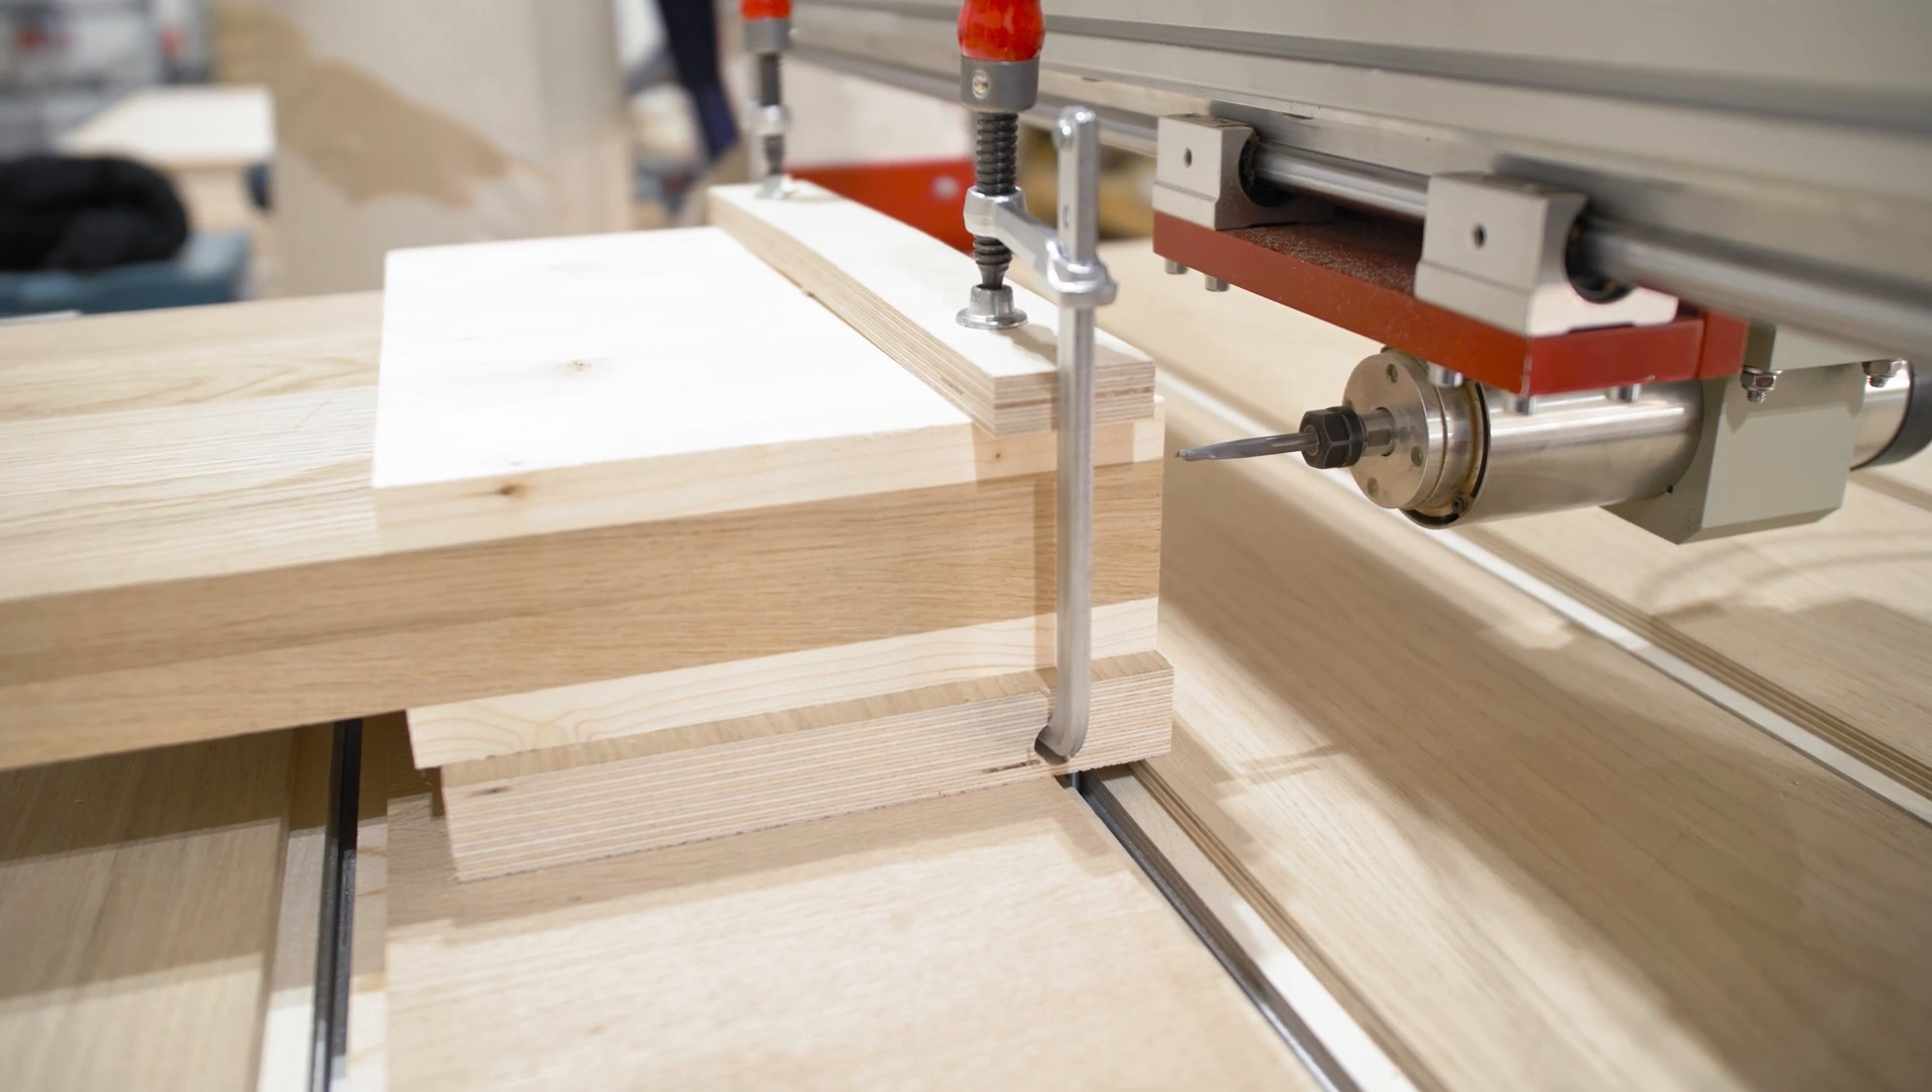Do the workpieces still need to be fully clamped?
No.